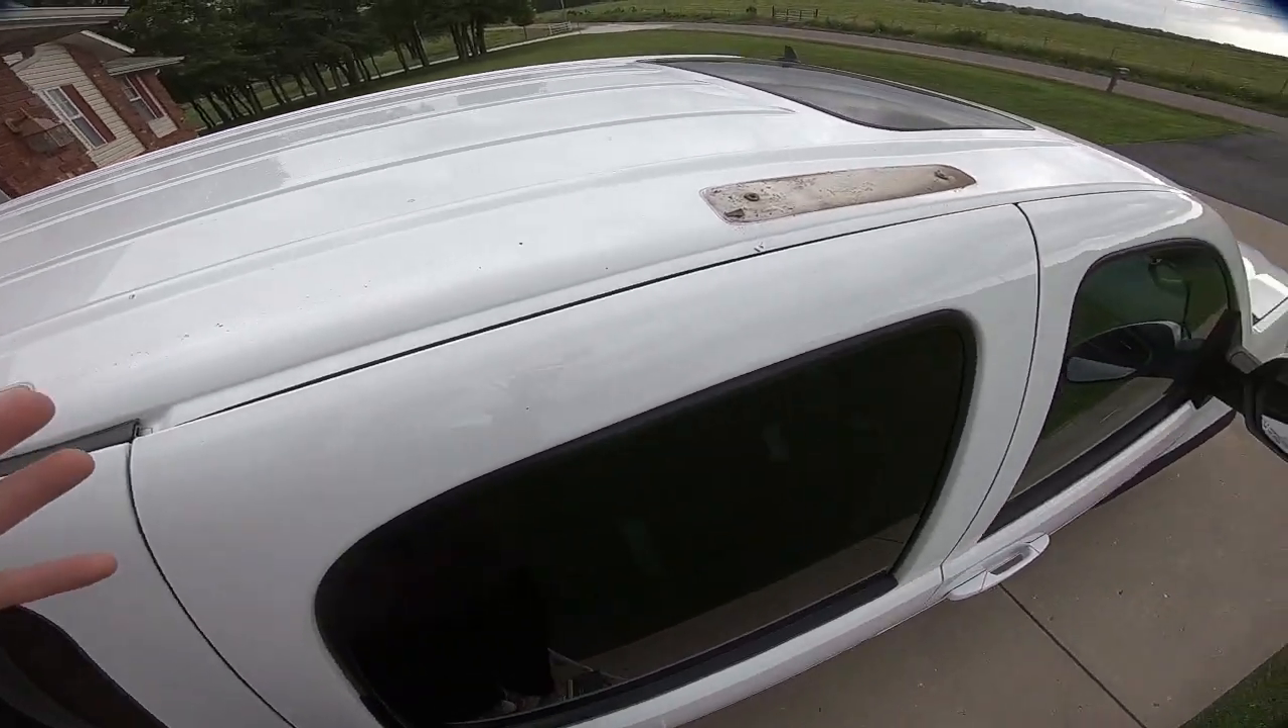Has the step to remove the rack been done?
Yes.